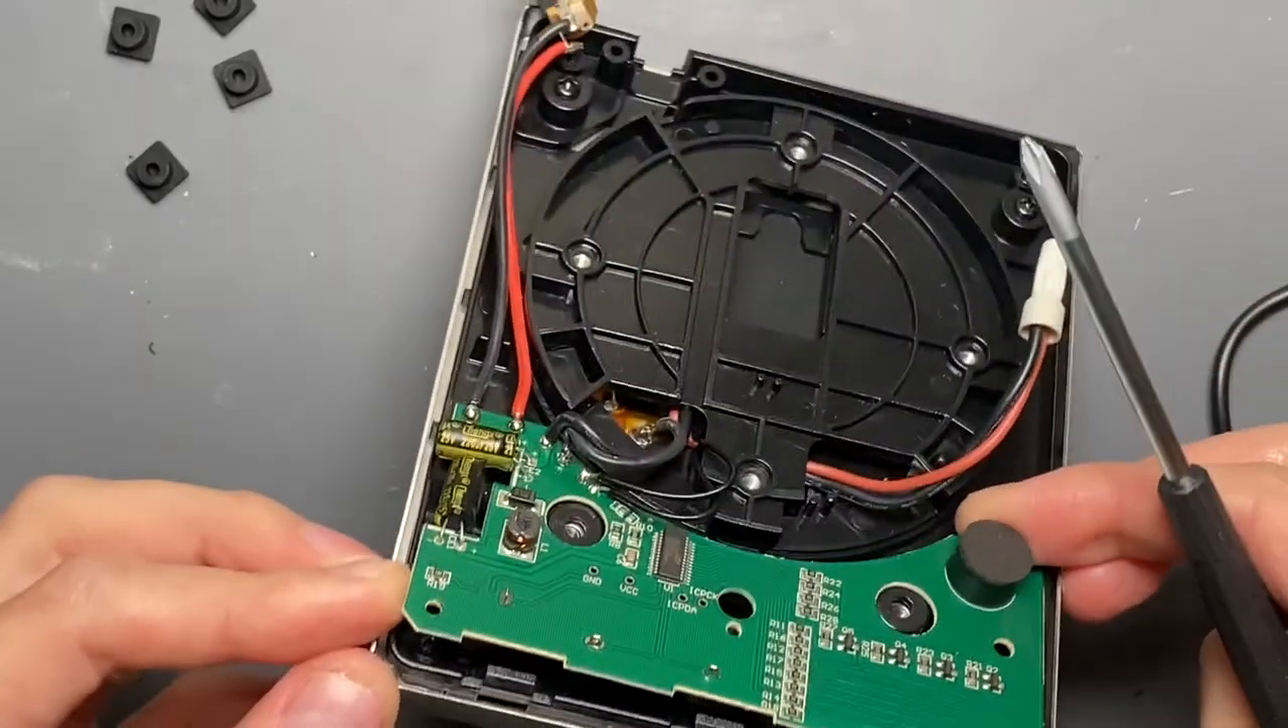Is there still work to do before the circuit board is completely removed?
Yes.